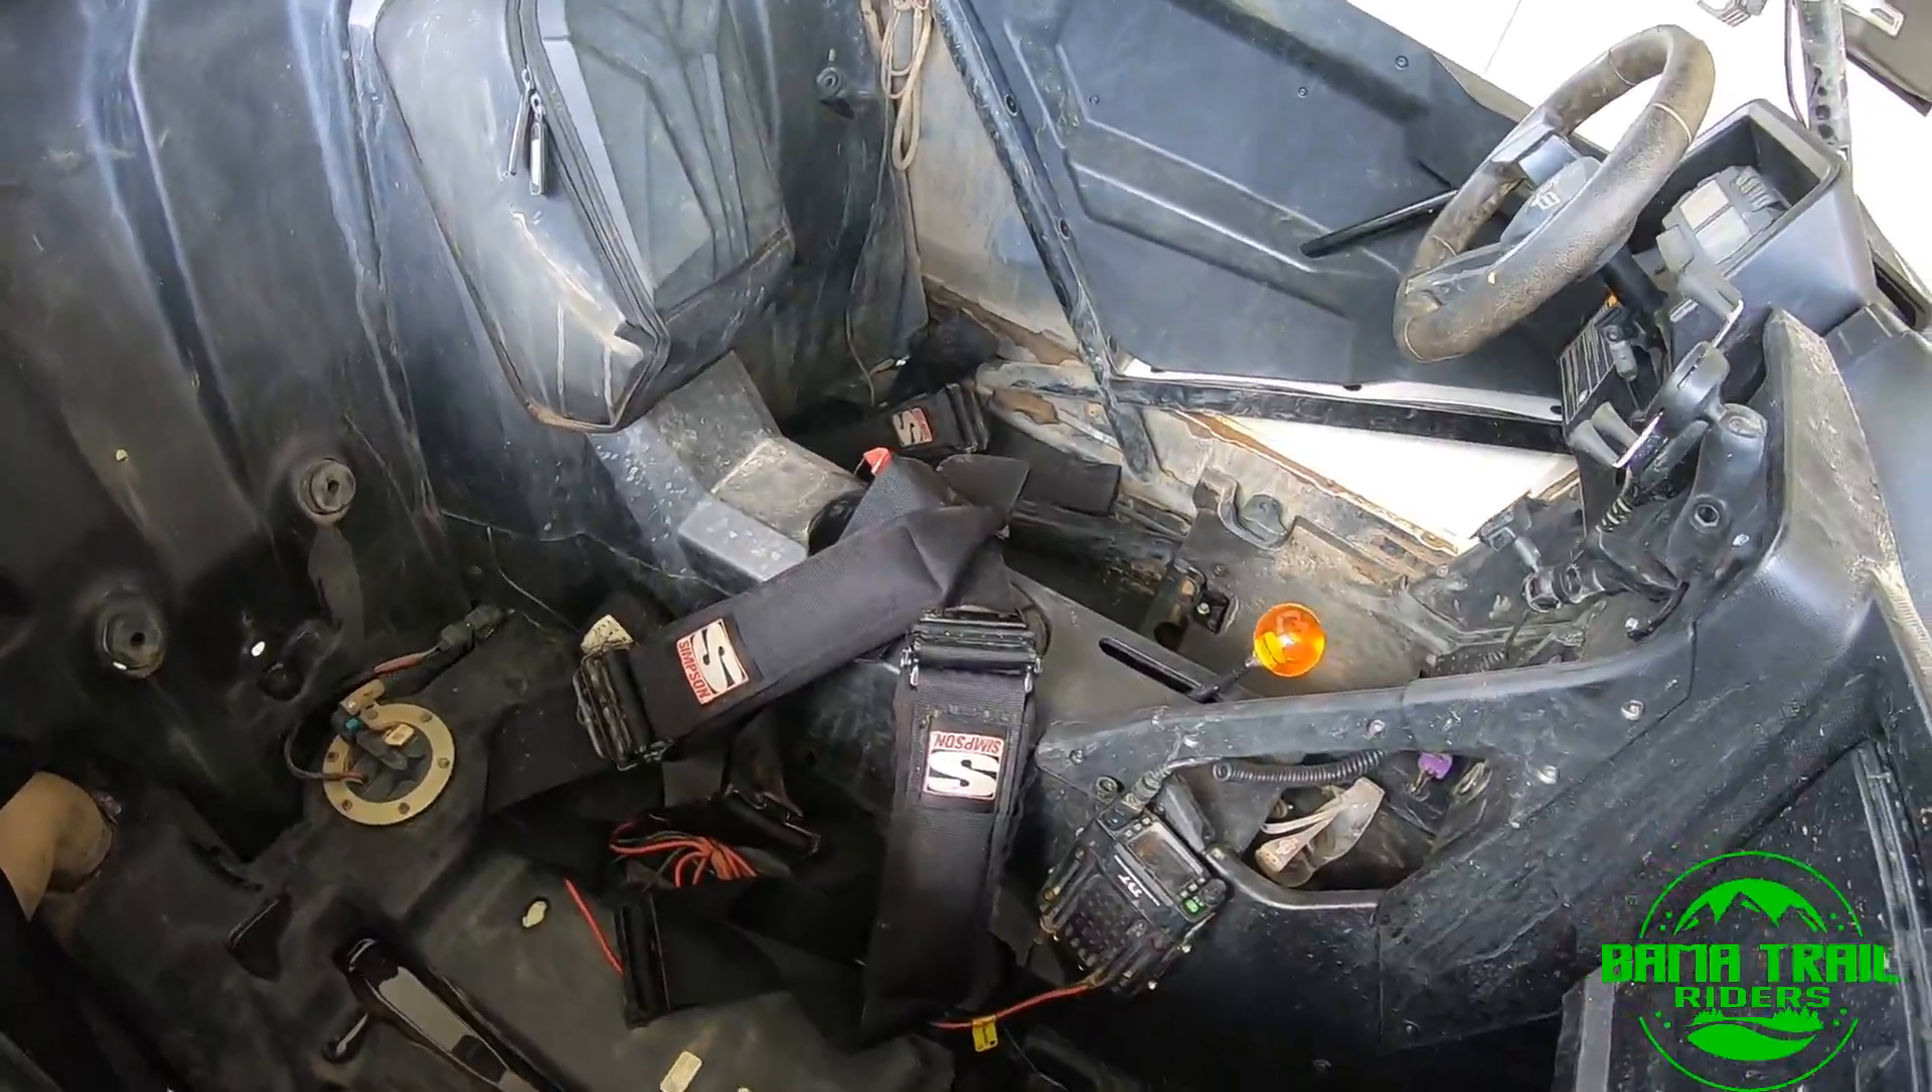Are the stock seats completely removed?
Yes.